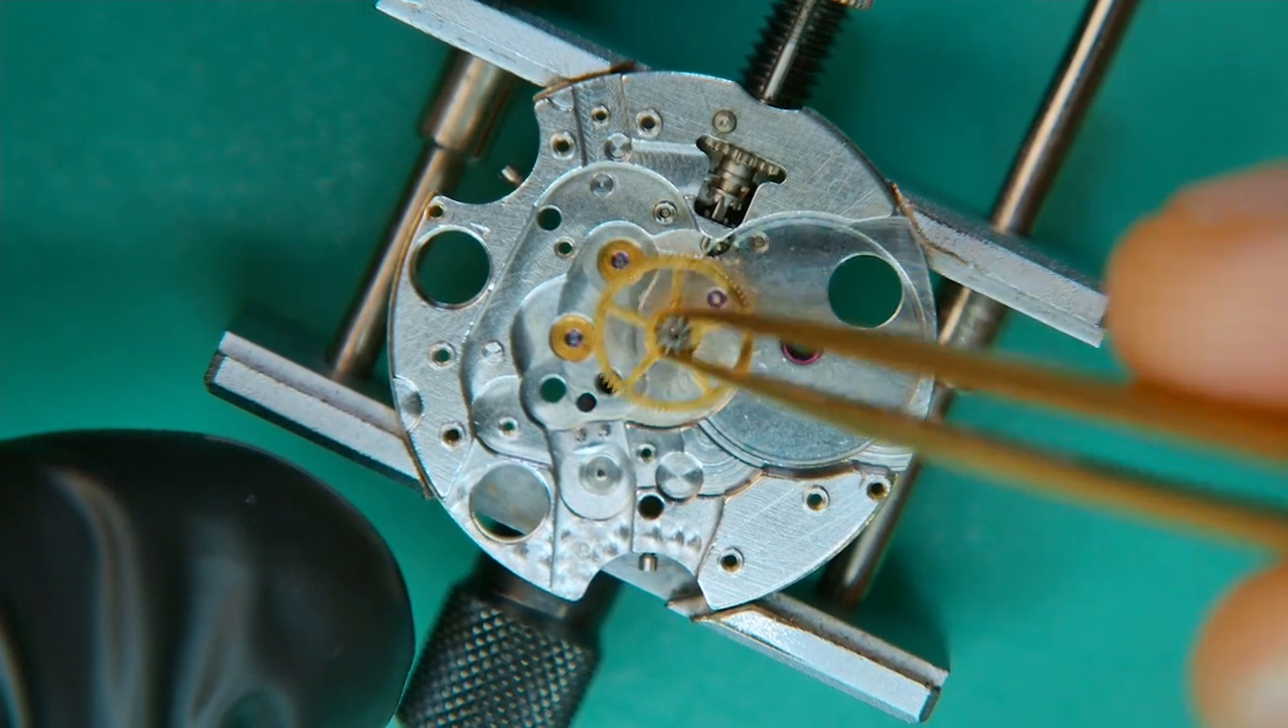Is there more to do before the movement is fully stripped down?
Yes.